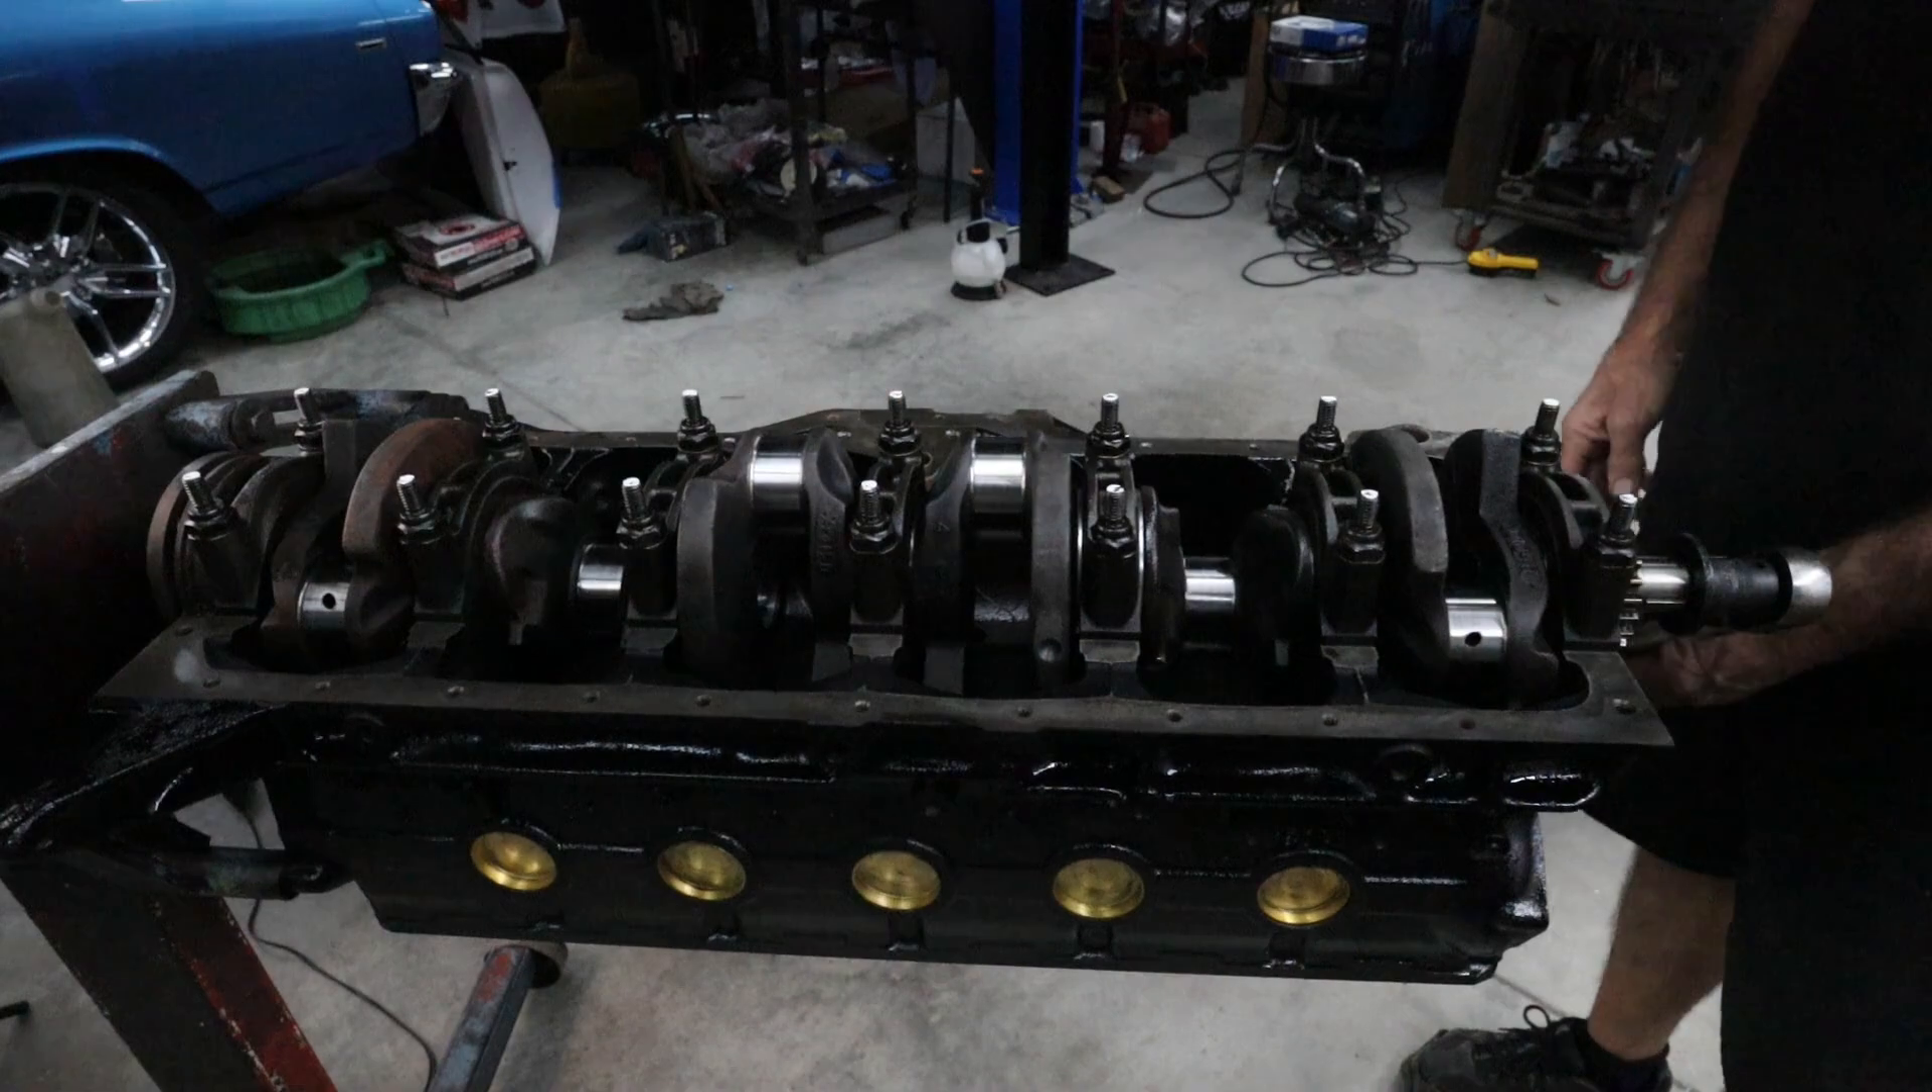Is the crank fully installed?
Yes.